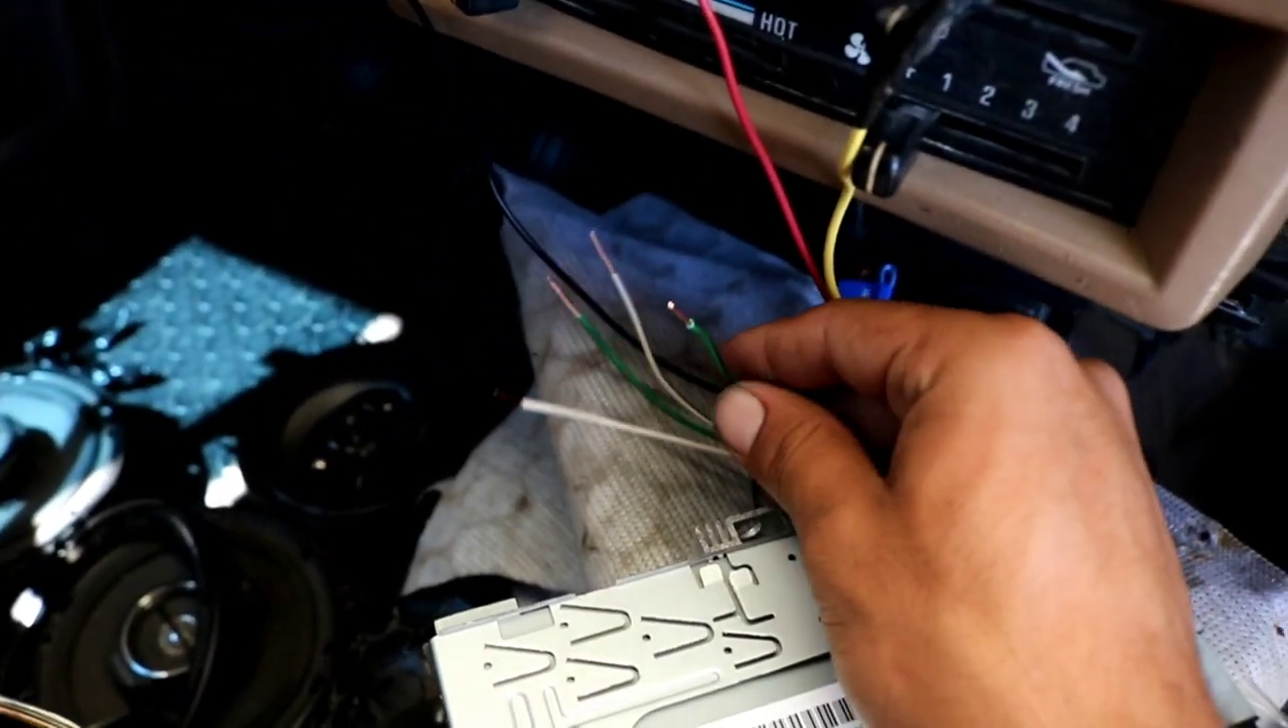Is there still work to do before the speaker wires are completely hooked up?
Yes.